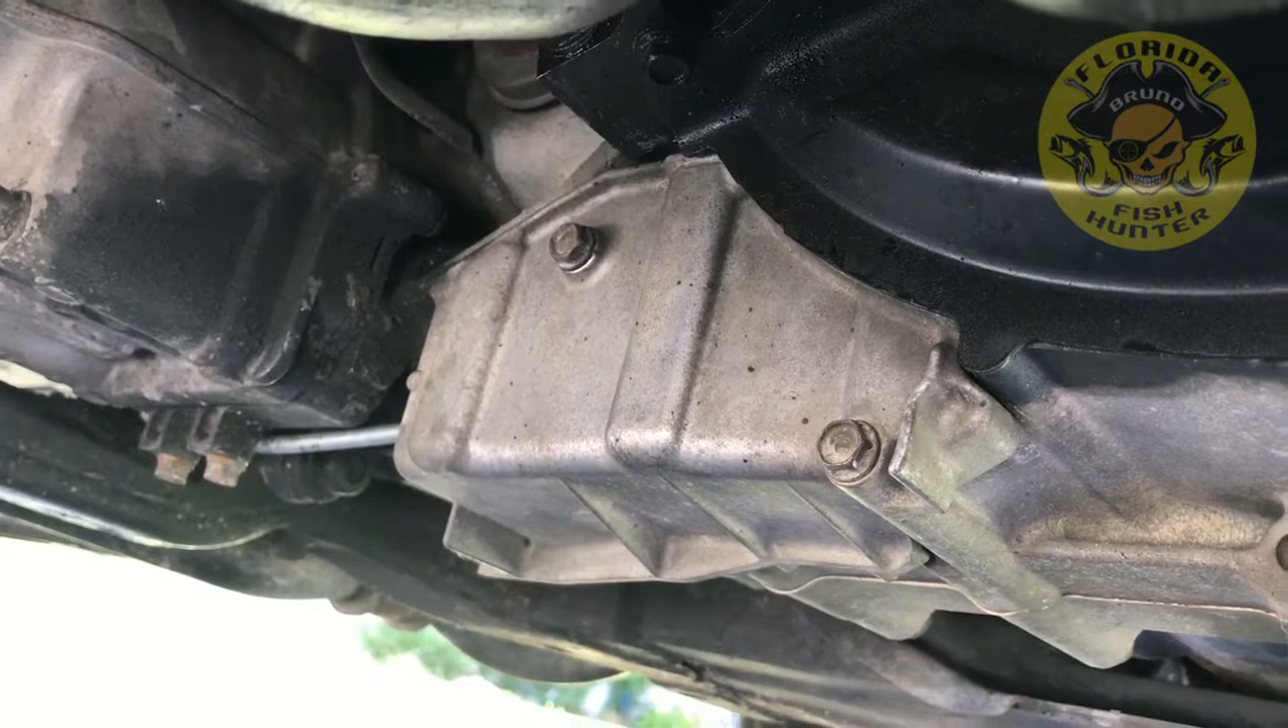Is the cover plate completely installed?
Yes.